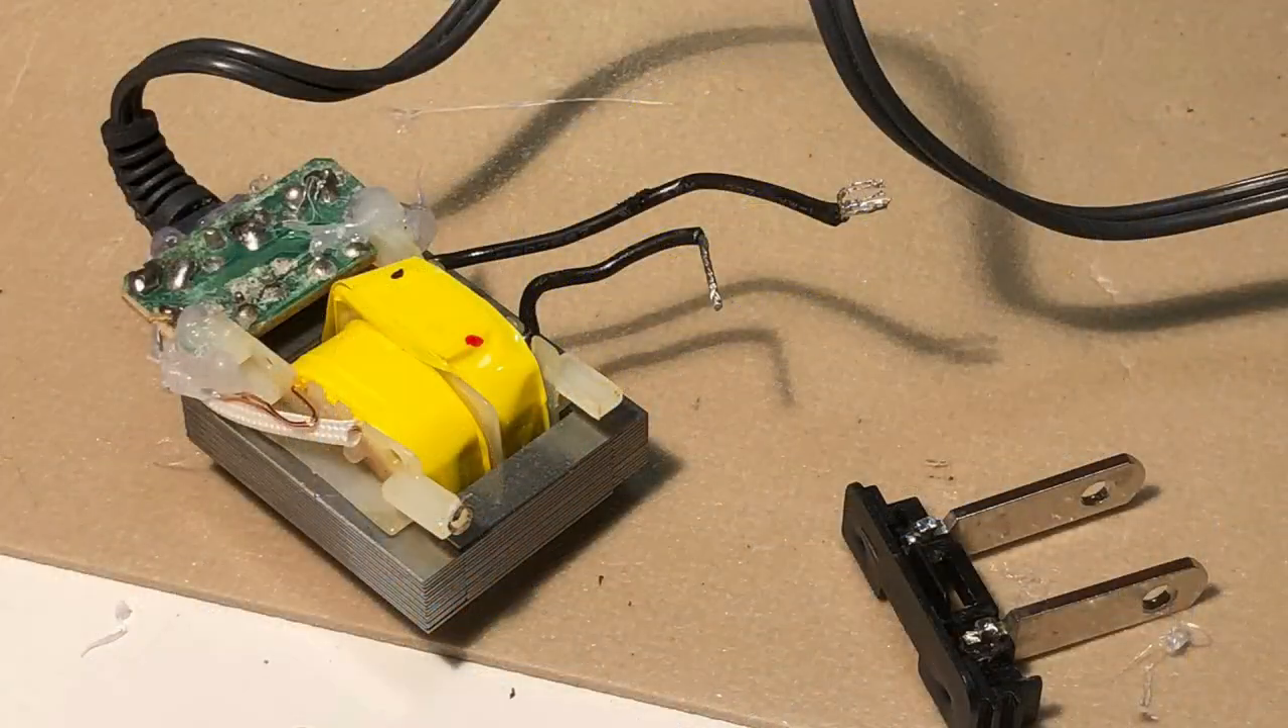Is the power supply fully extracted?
Yes.